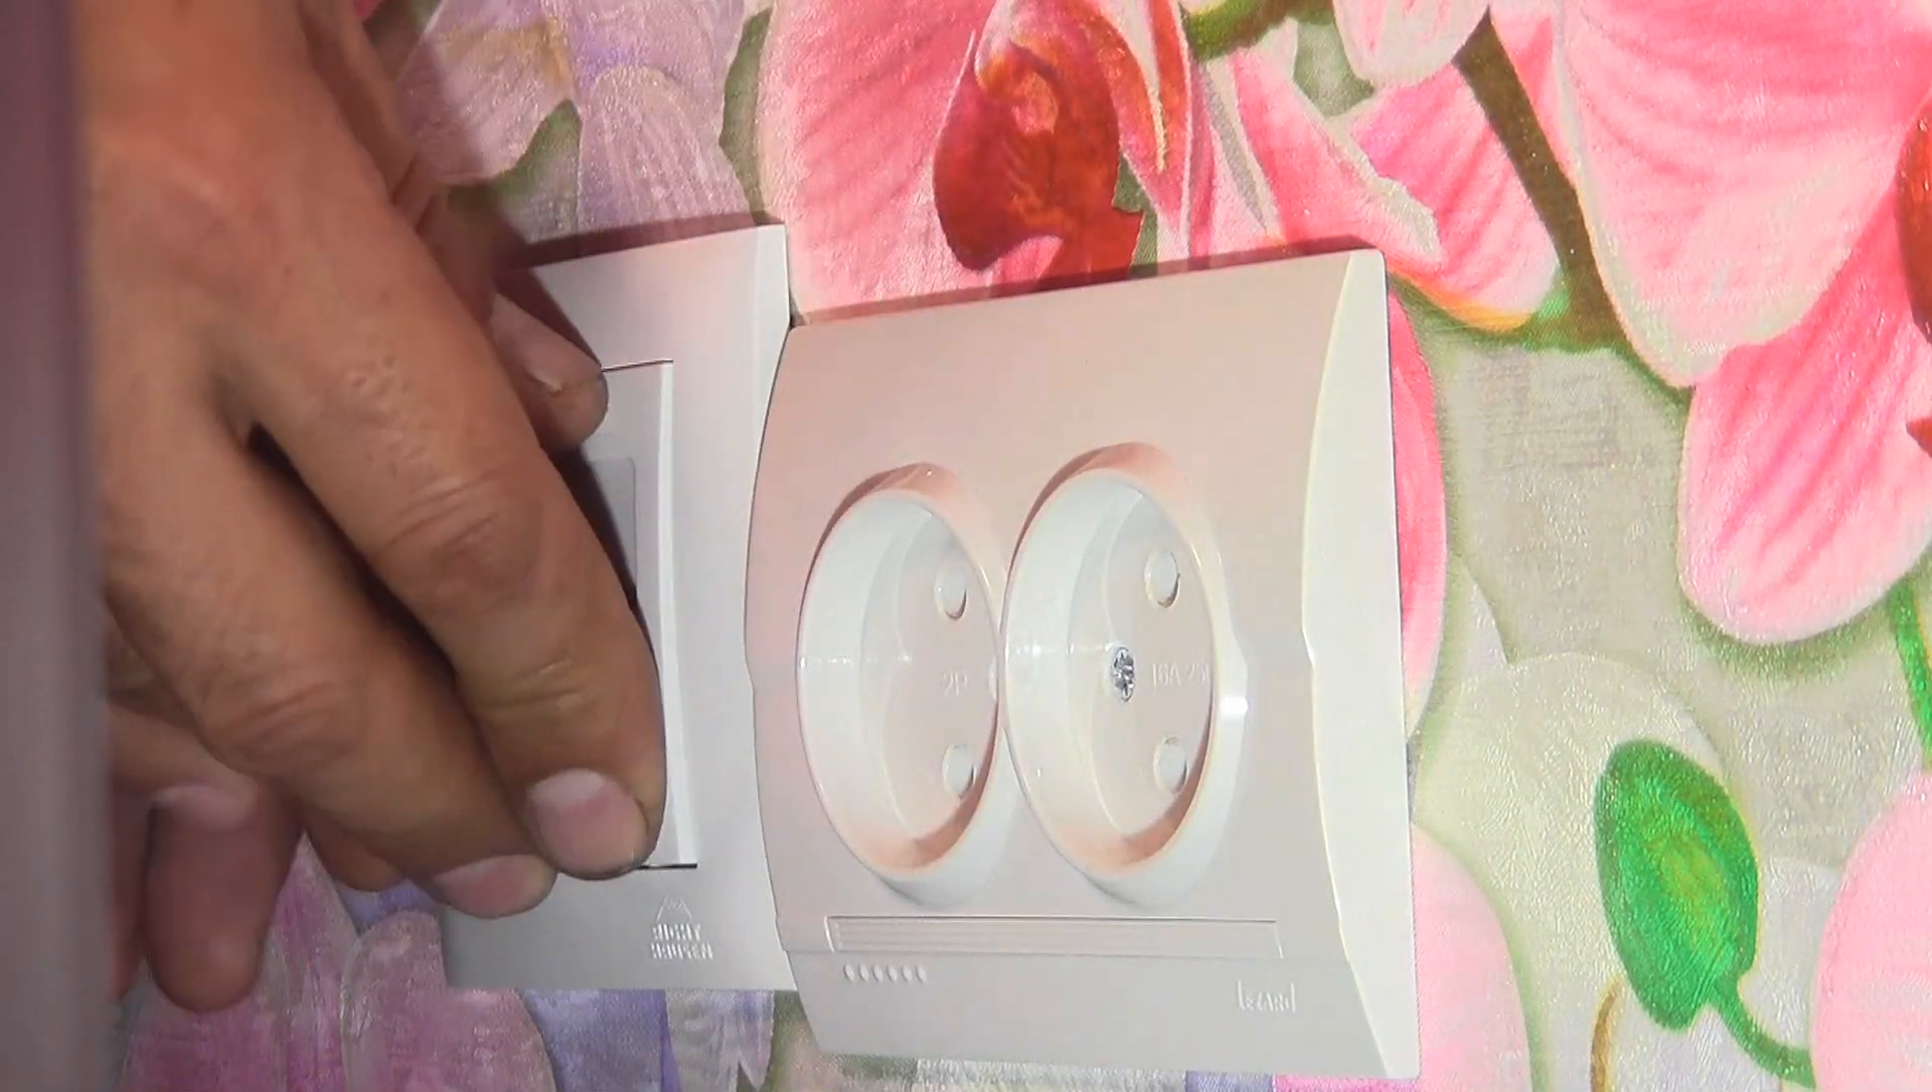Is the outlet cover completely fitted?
Yes.